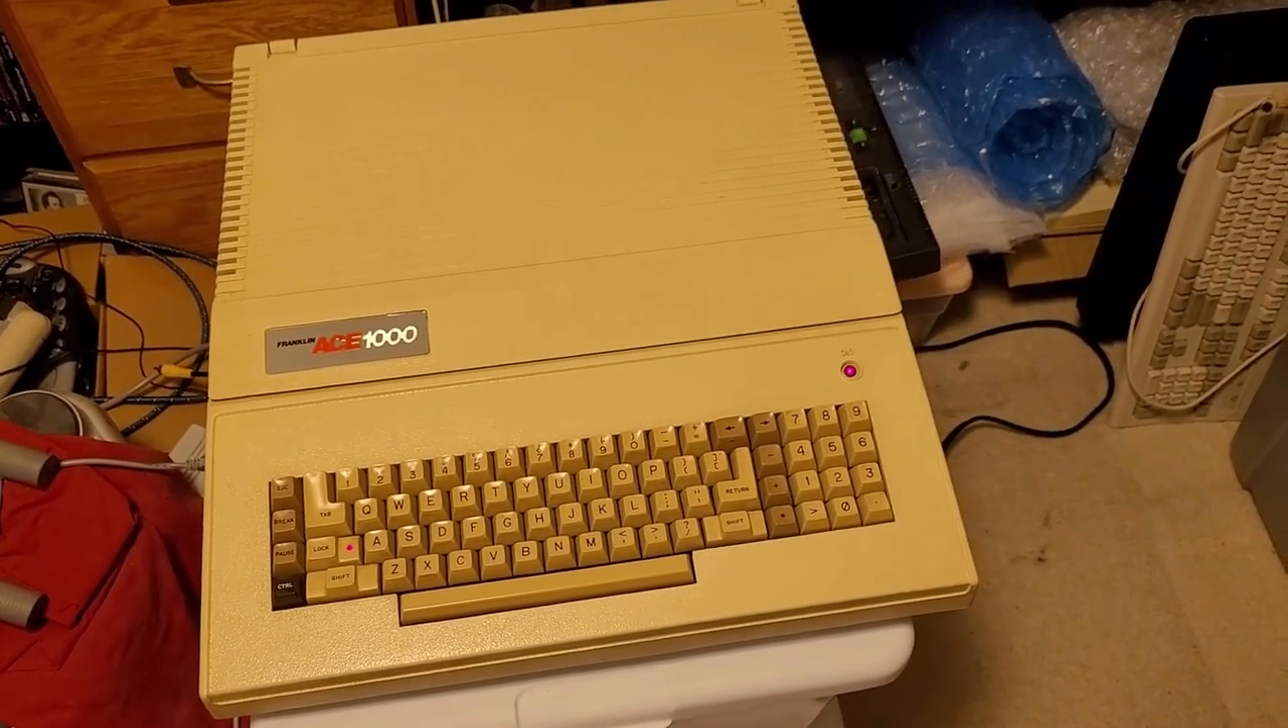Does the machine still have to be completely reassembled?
No.